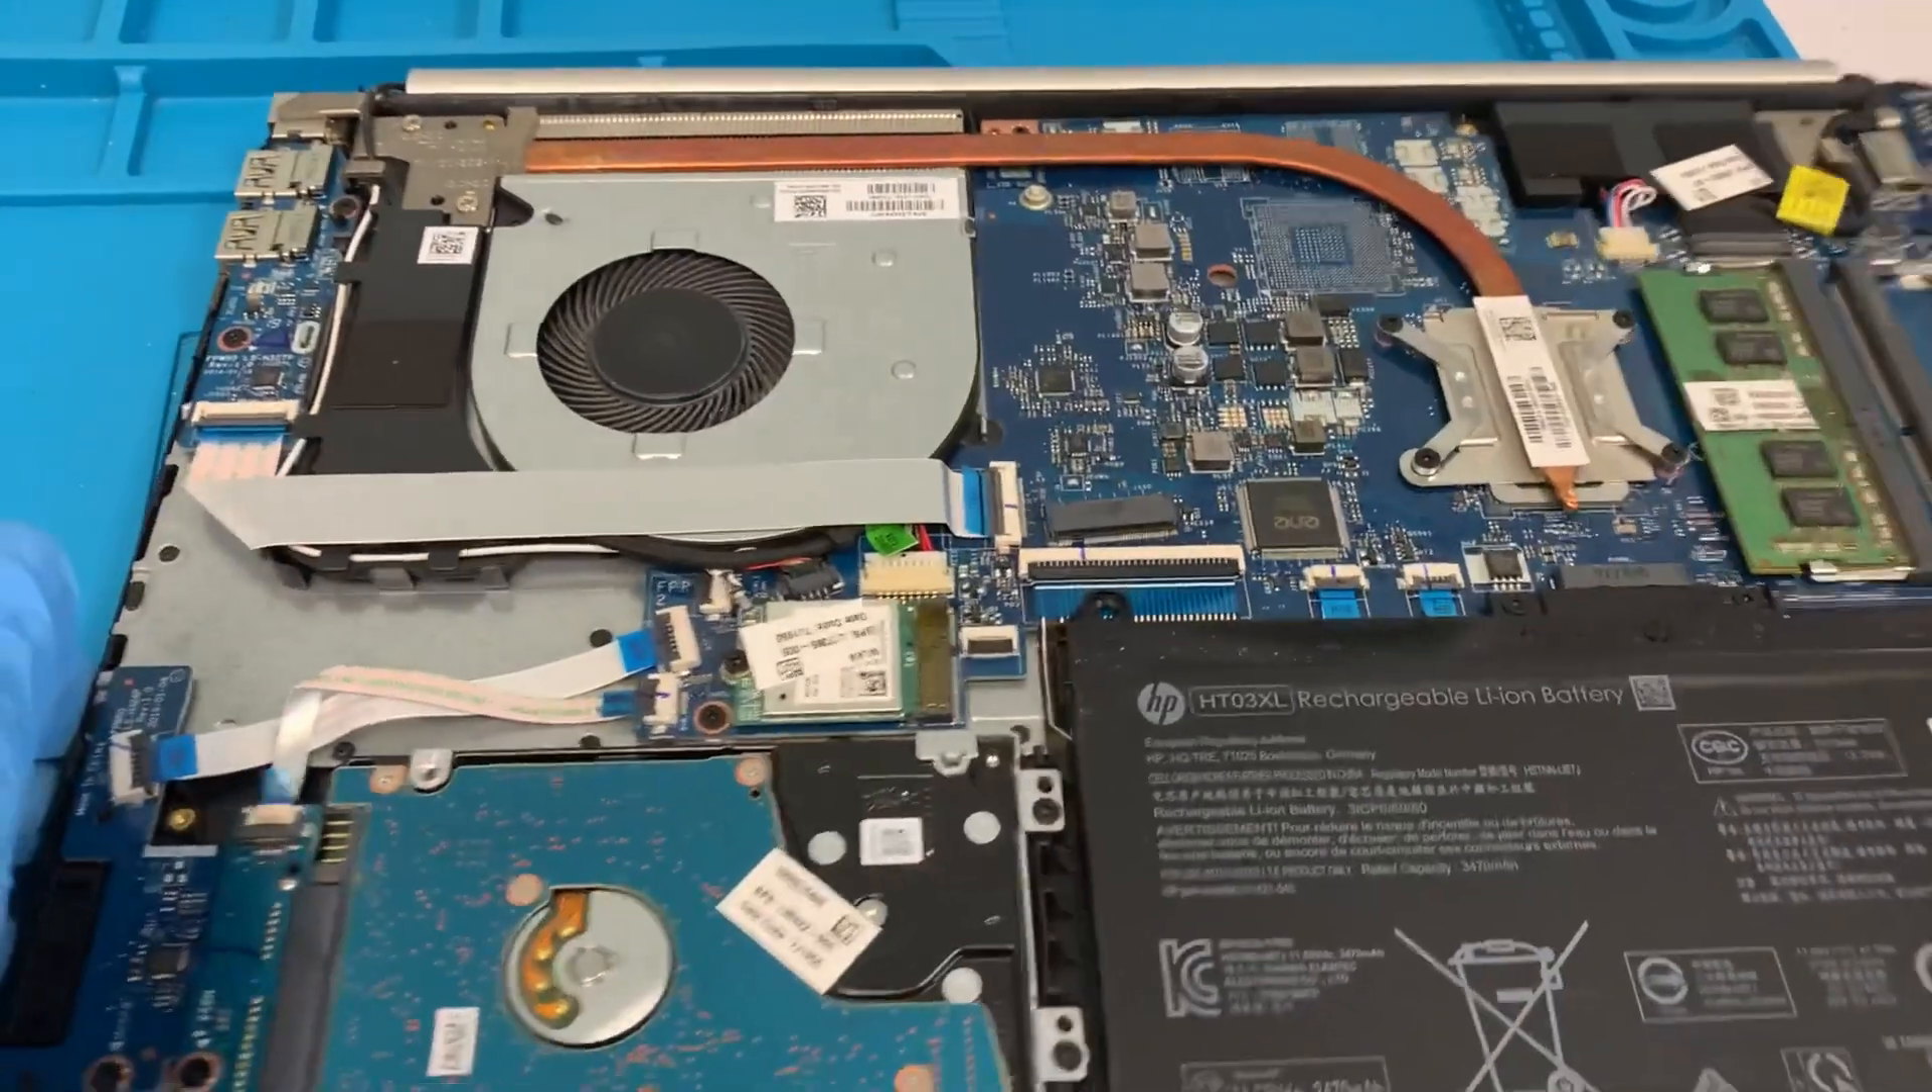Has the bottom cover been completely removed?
Yes.